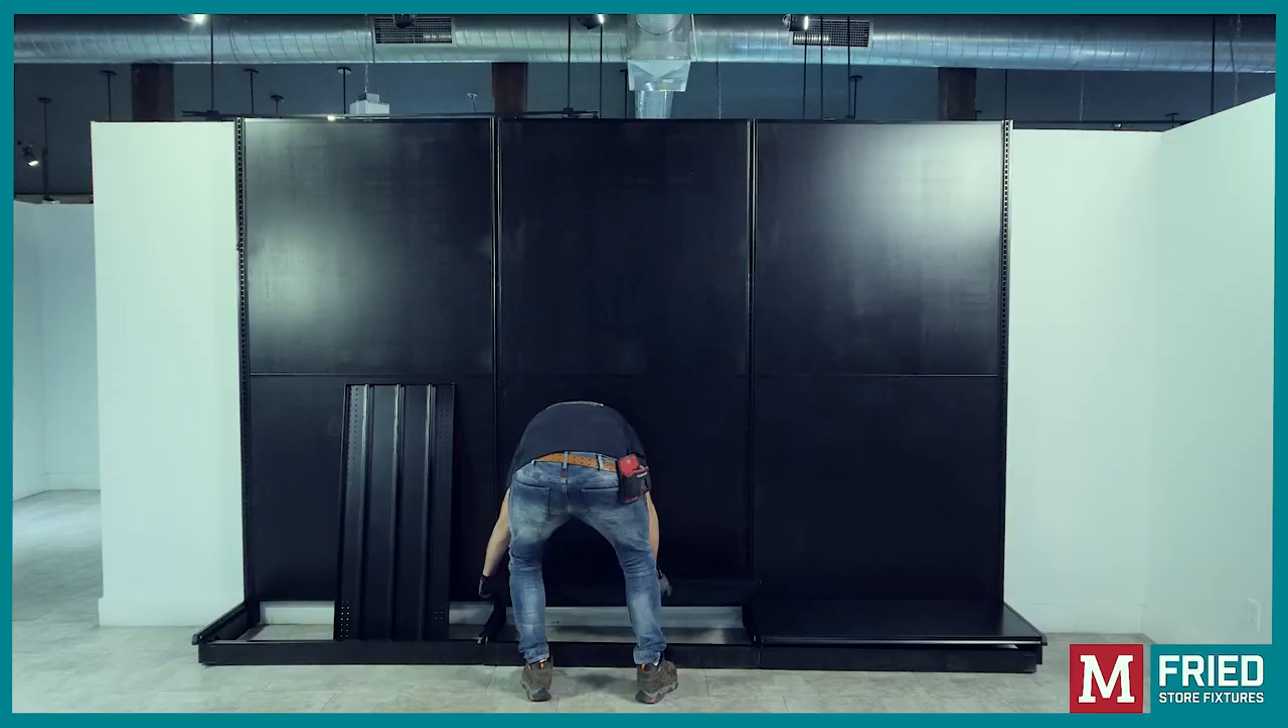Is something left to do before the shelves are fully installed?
Yes.